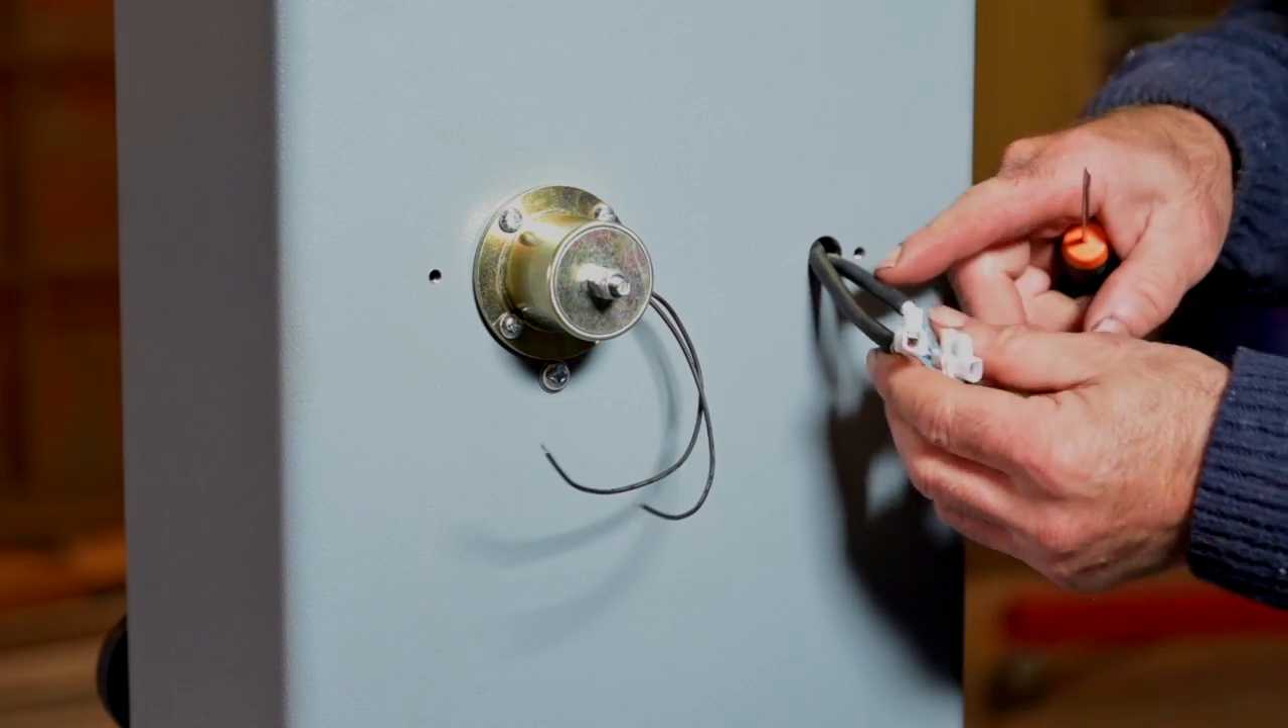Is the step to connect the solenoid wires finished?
No.